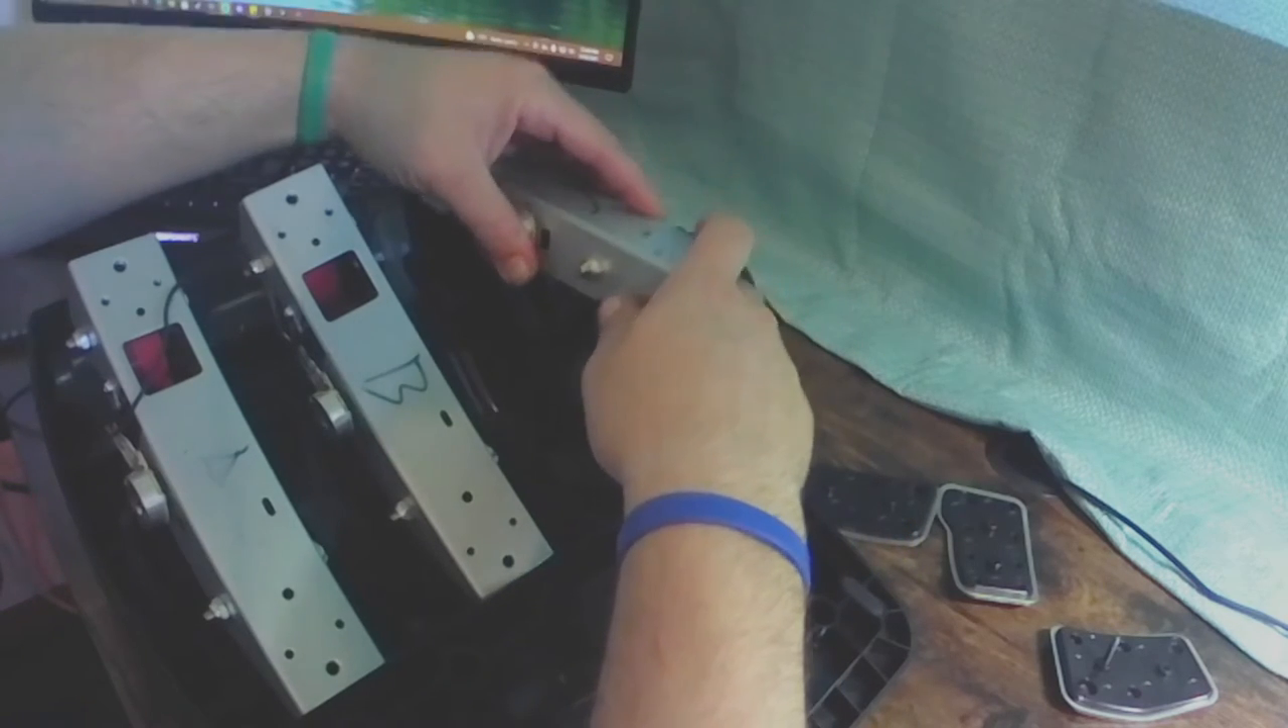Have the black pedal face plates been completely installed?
No.